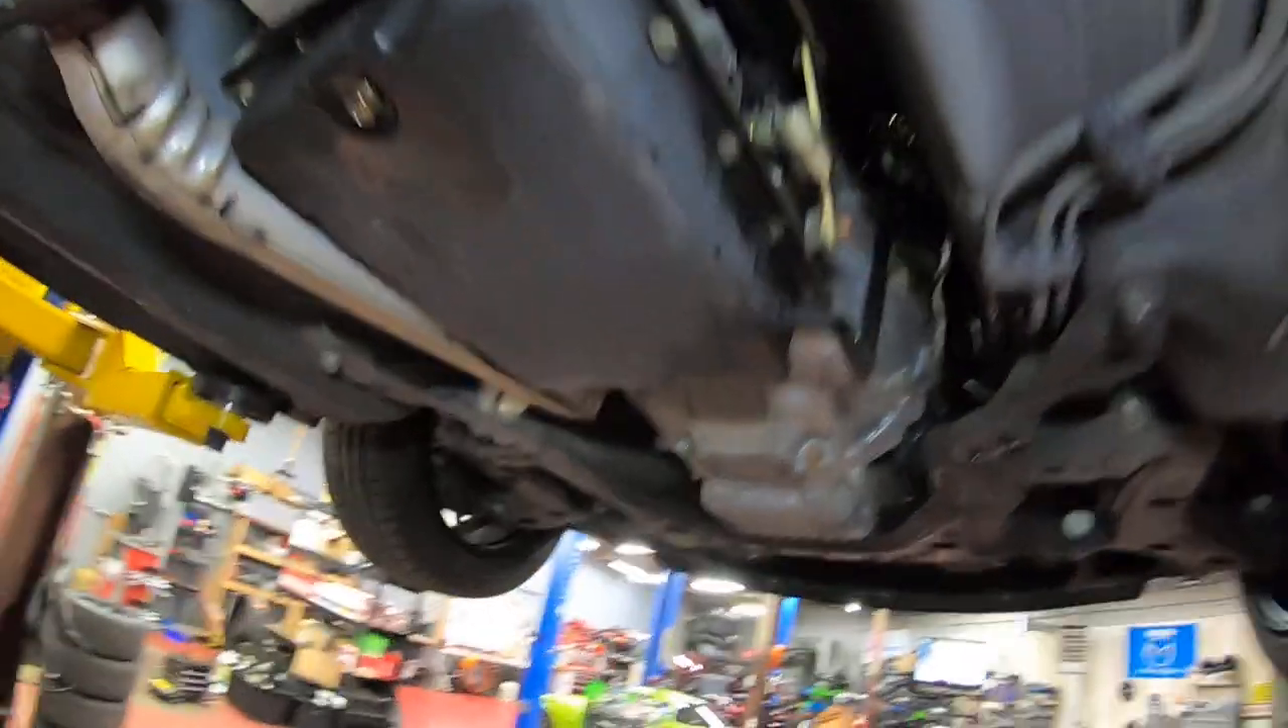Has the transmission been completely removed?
No.